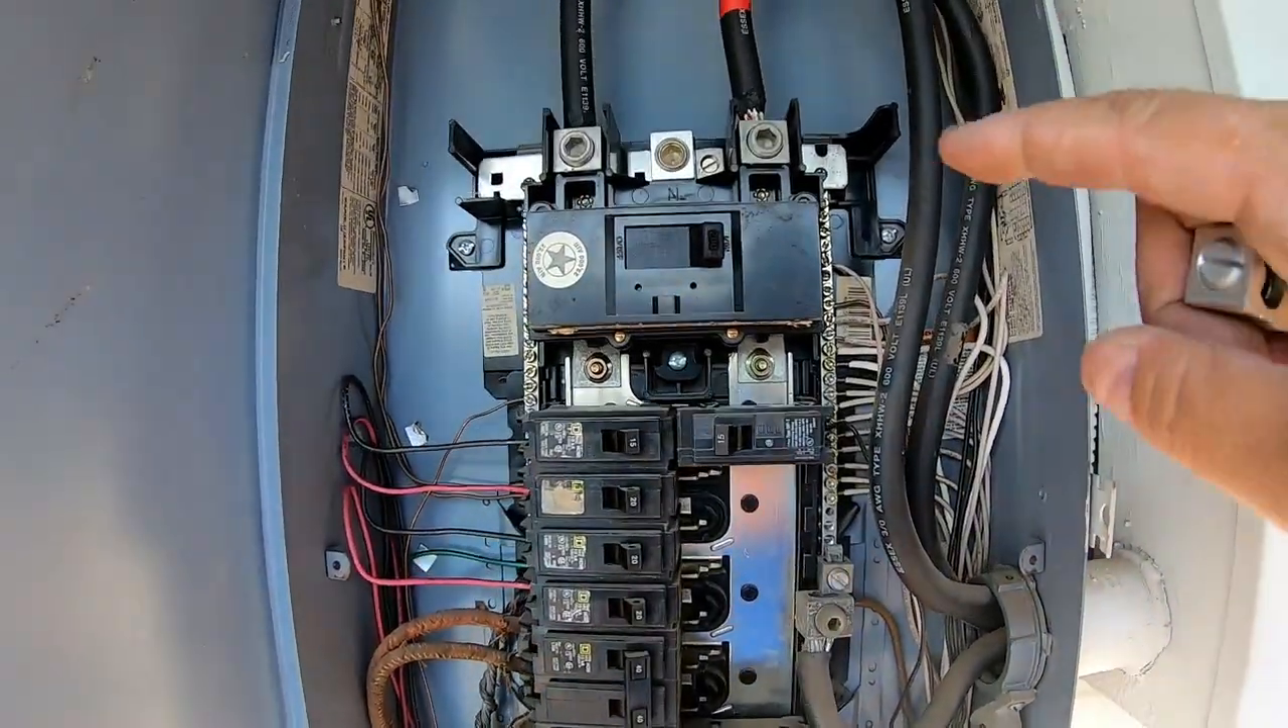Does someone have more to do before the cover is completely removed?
No.